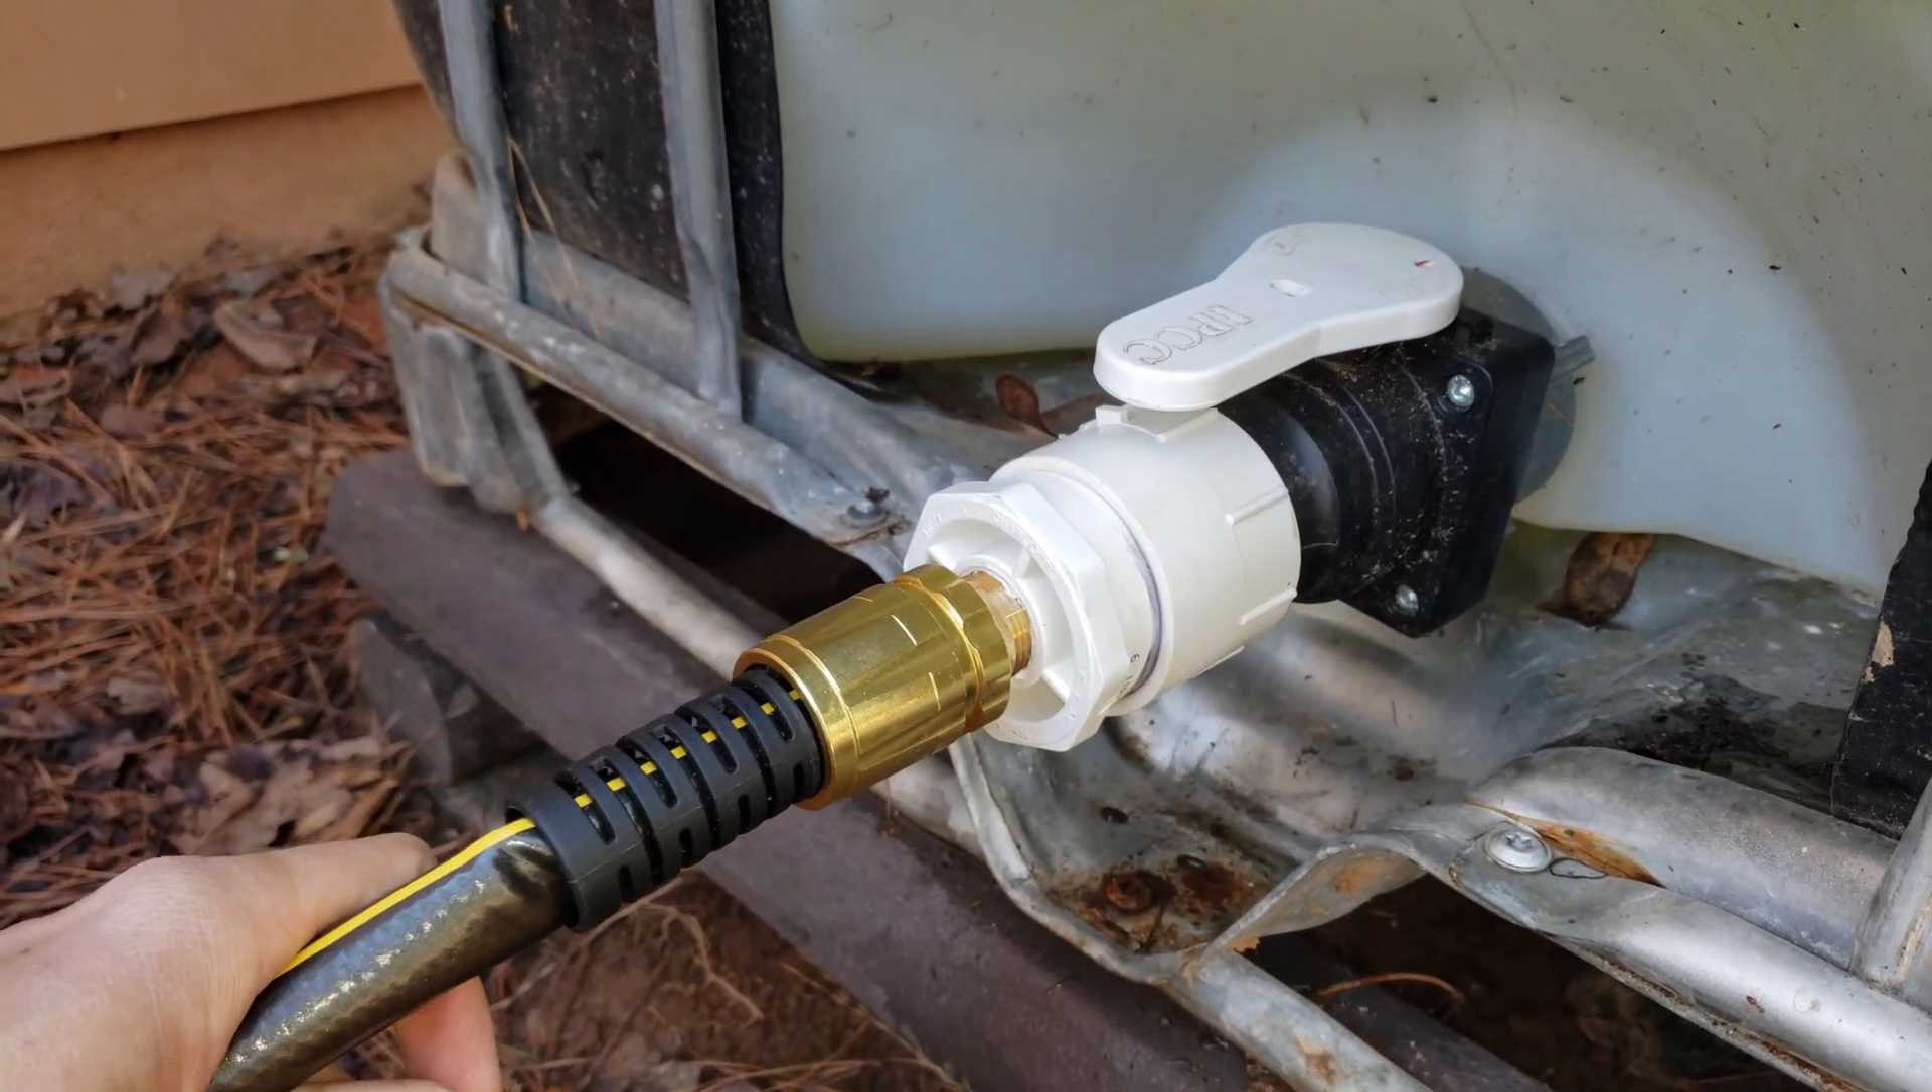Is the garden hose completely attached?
Yes.